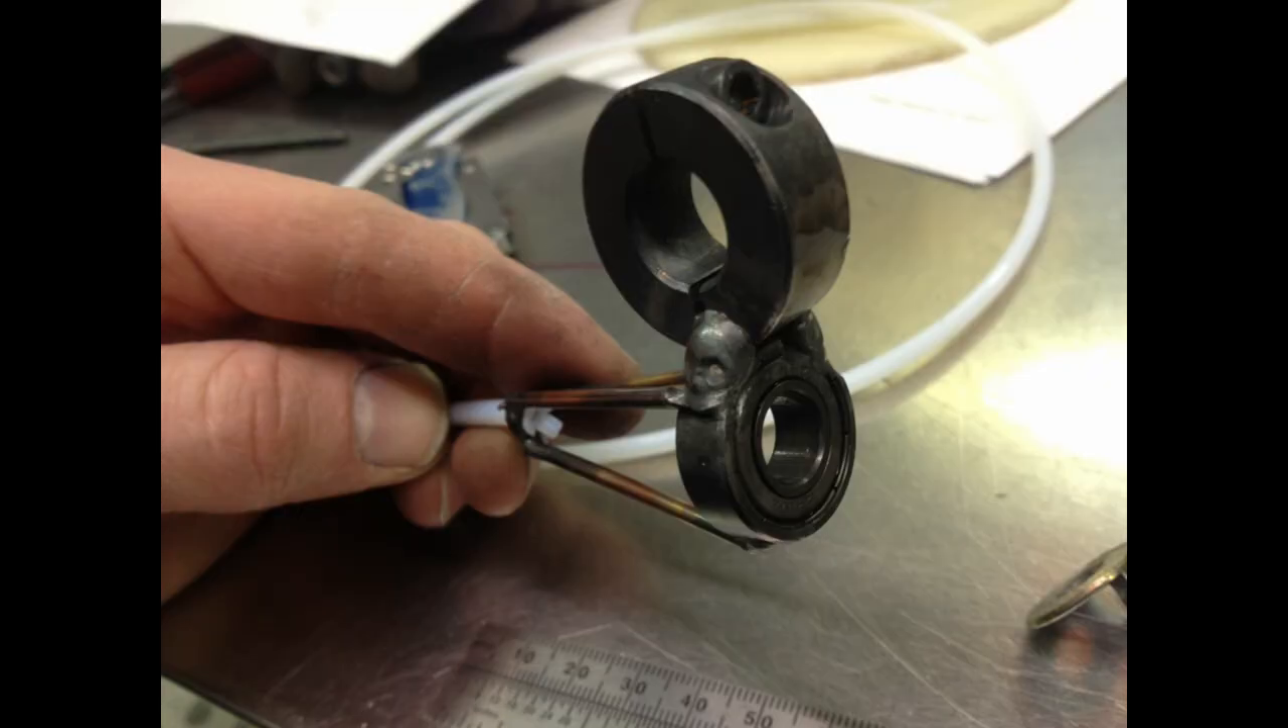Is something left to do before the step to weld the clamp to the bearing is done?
No.